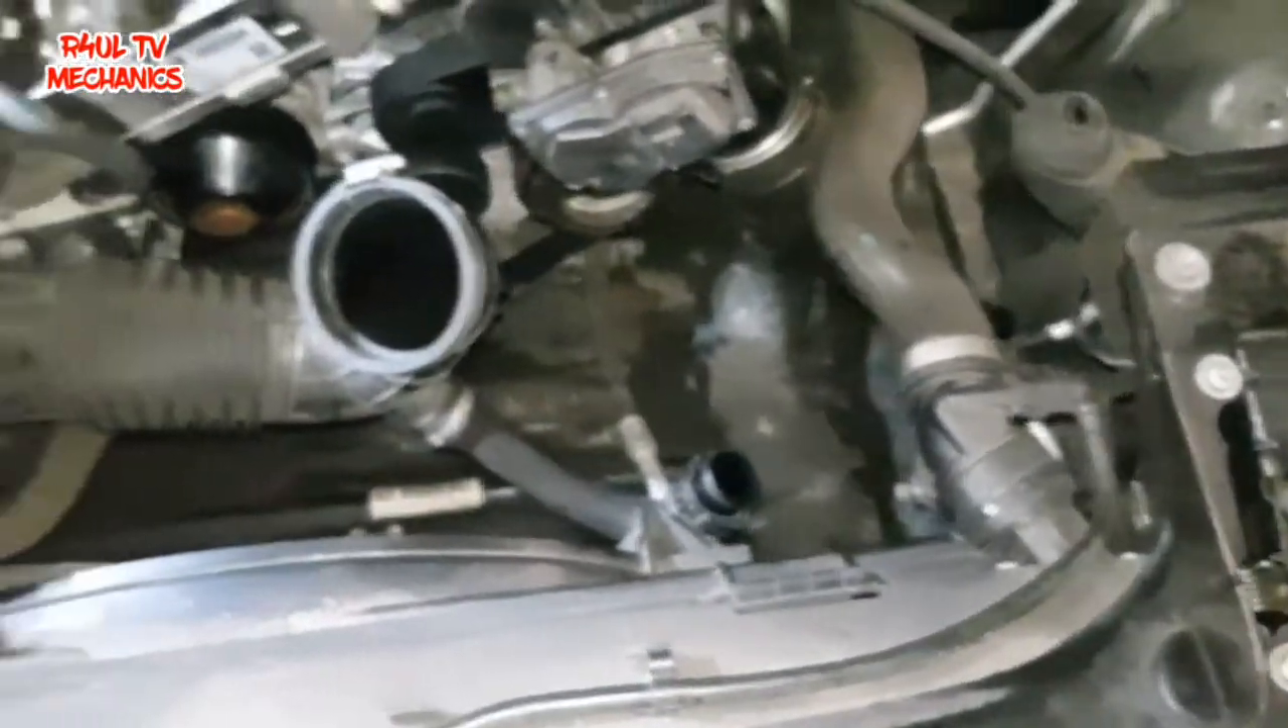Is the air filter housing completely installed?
No.